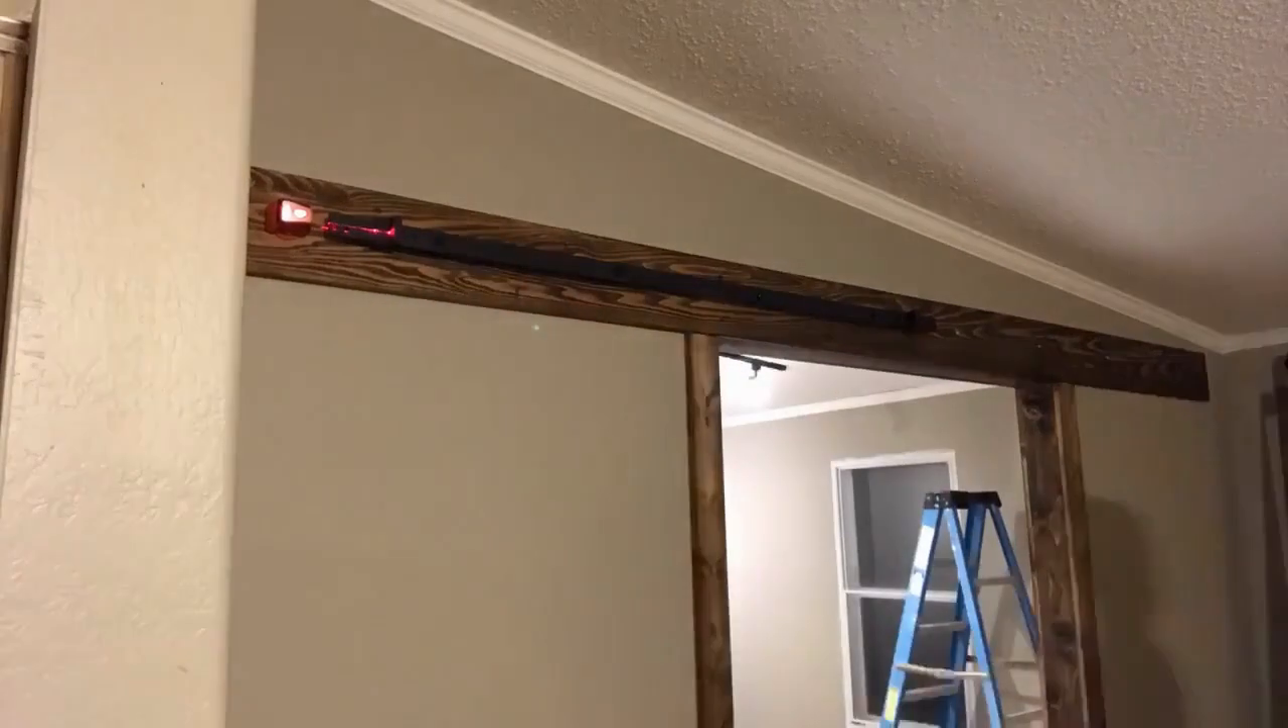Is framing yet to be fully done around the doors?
No.